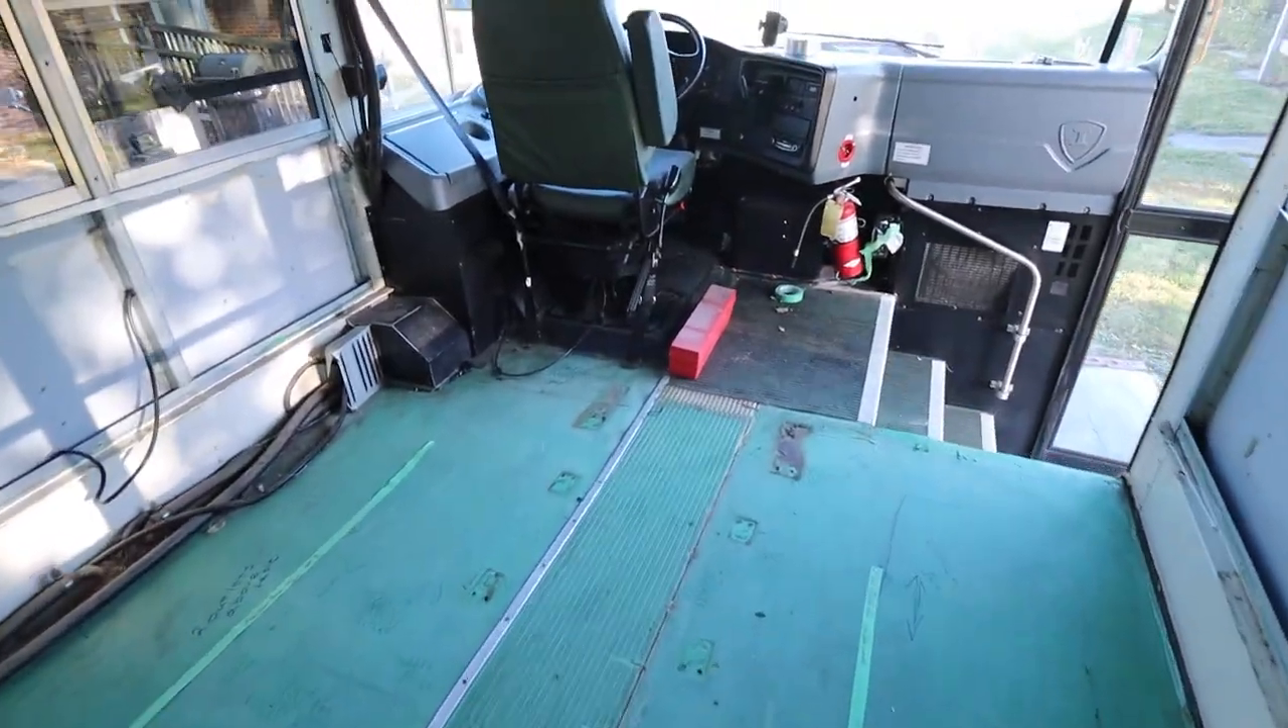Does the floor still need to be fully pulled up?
Yes.